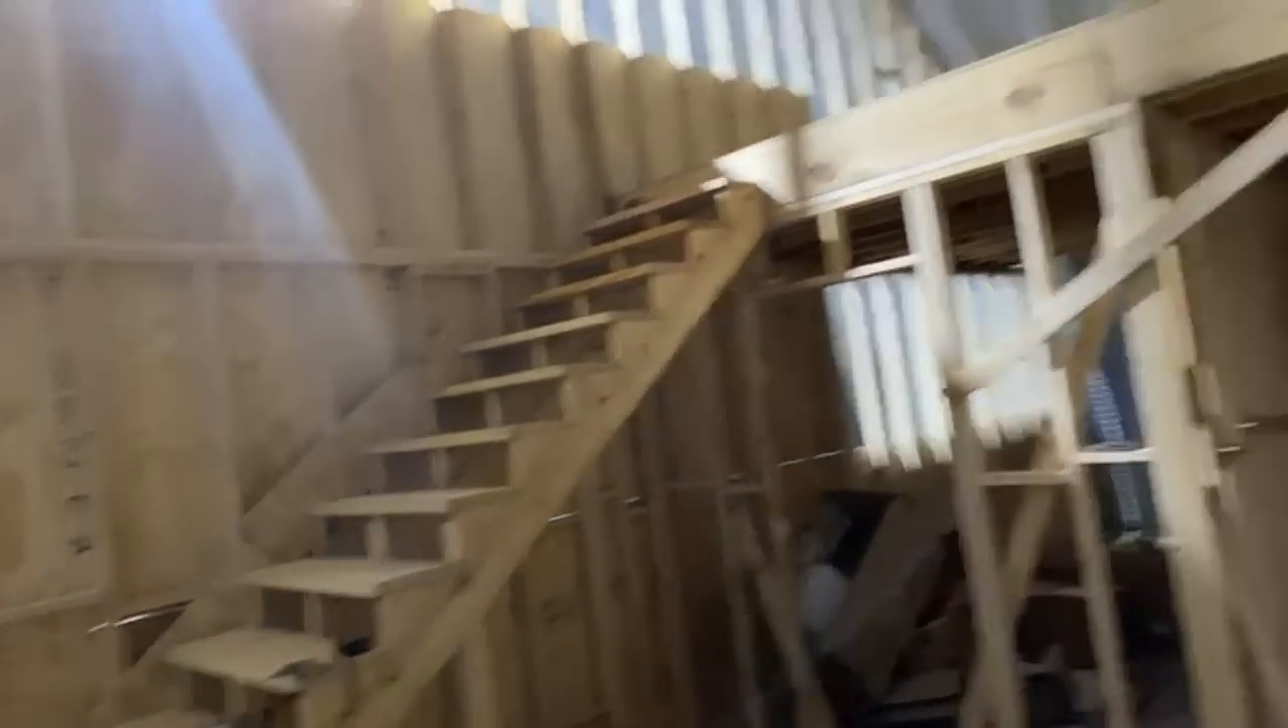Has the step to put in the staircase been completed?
Yes.